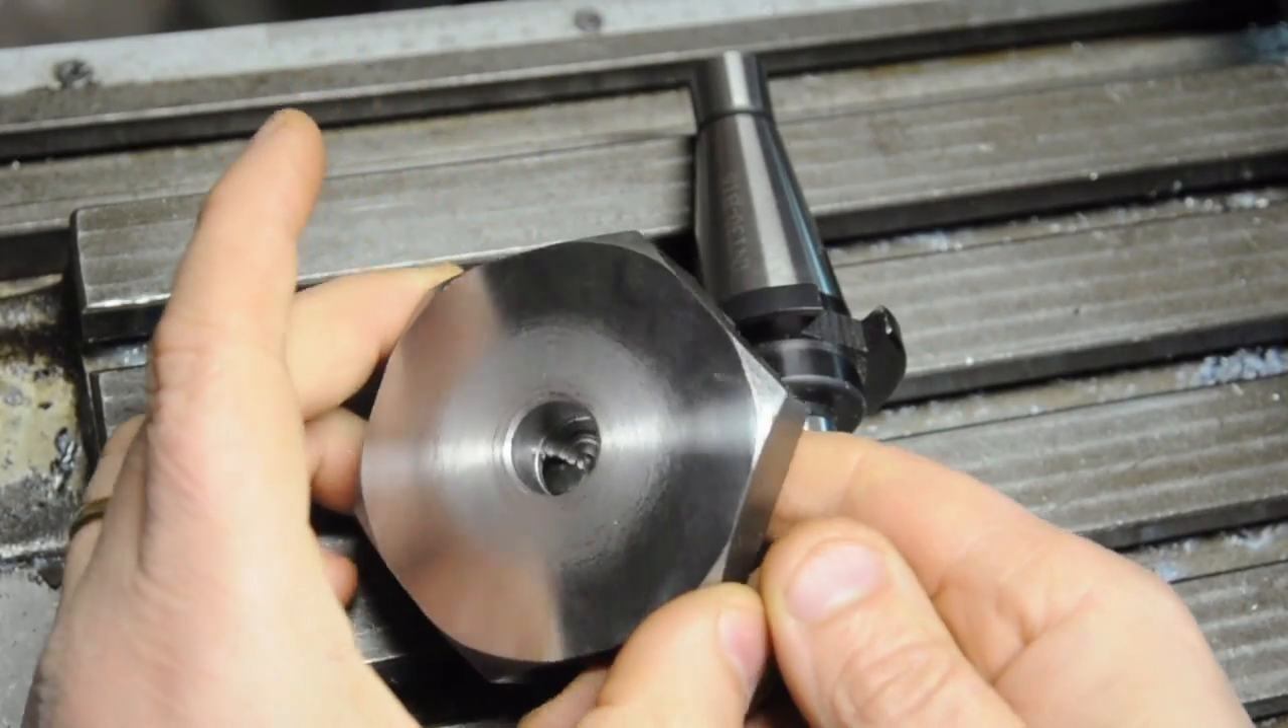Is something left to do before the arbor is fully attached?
Yes.